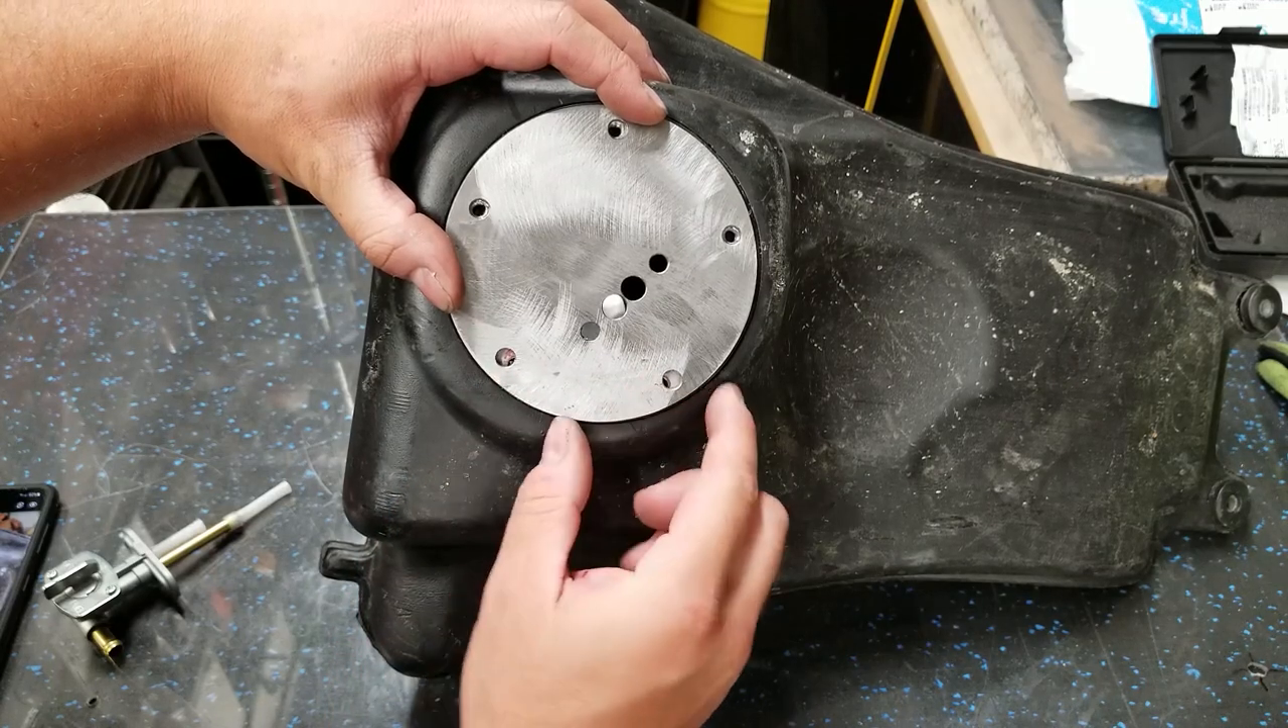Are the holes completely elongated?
No.